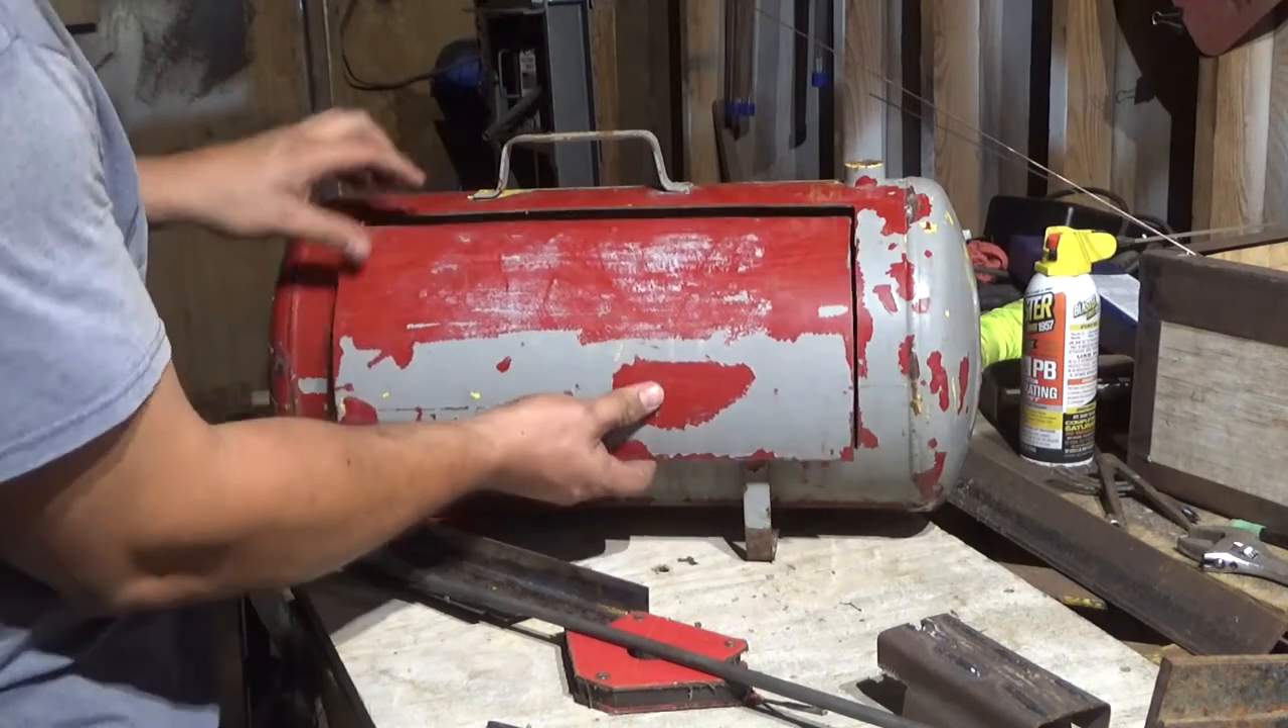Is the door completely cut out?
Yes.